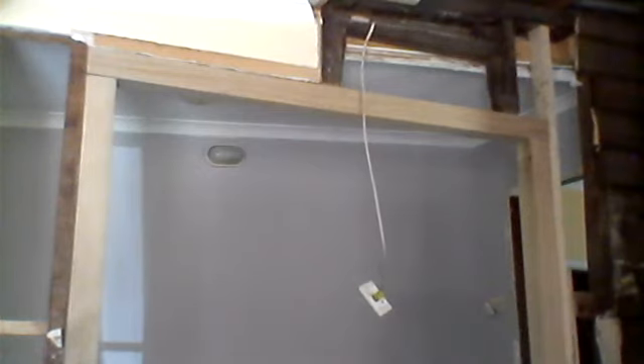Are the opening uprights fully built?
Yes.